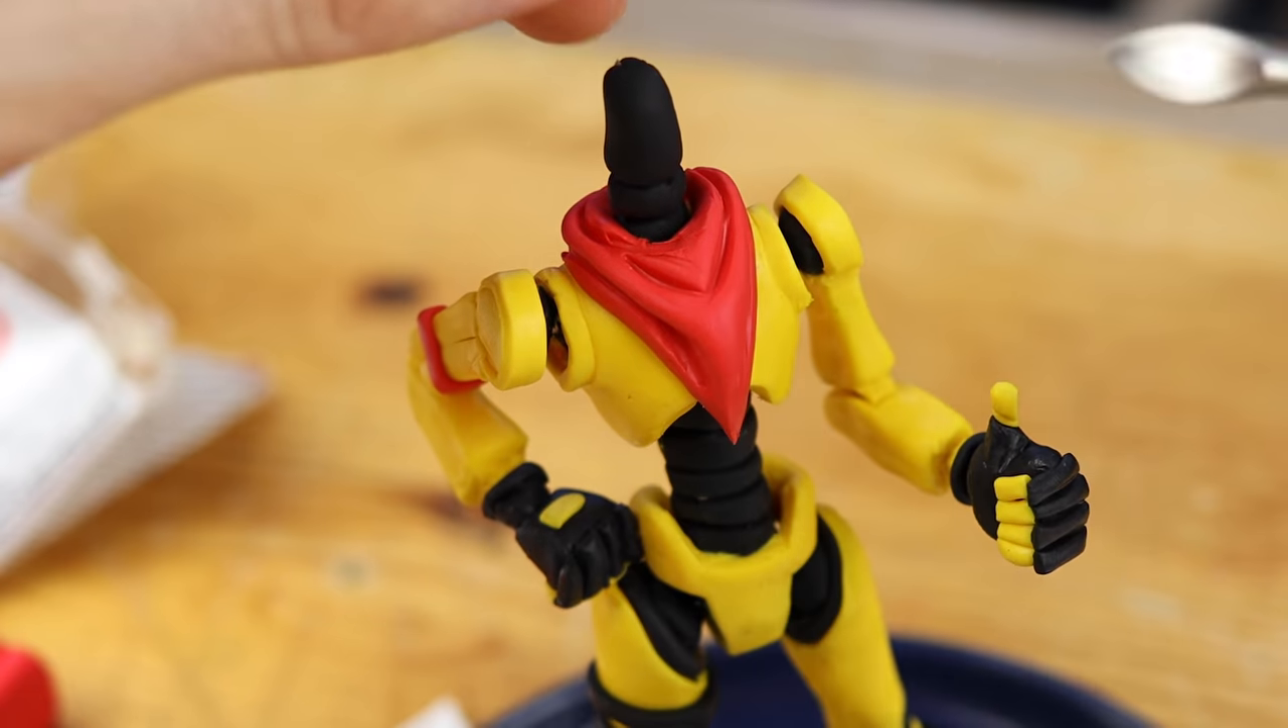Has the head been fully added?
No.